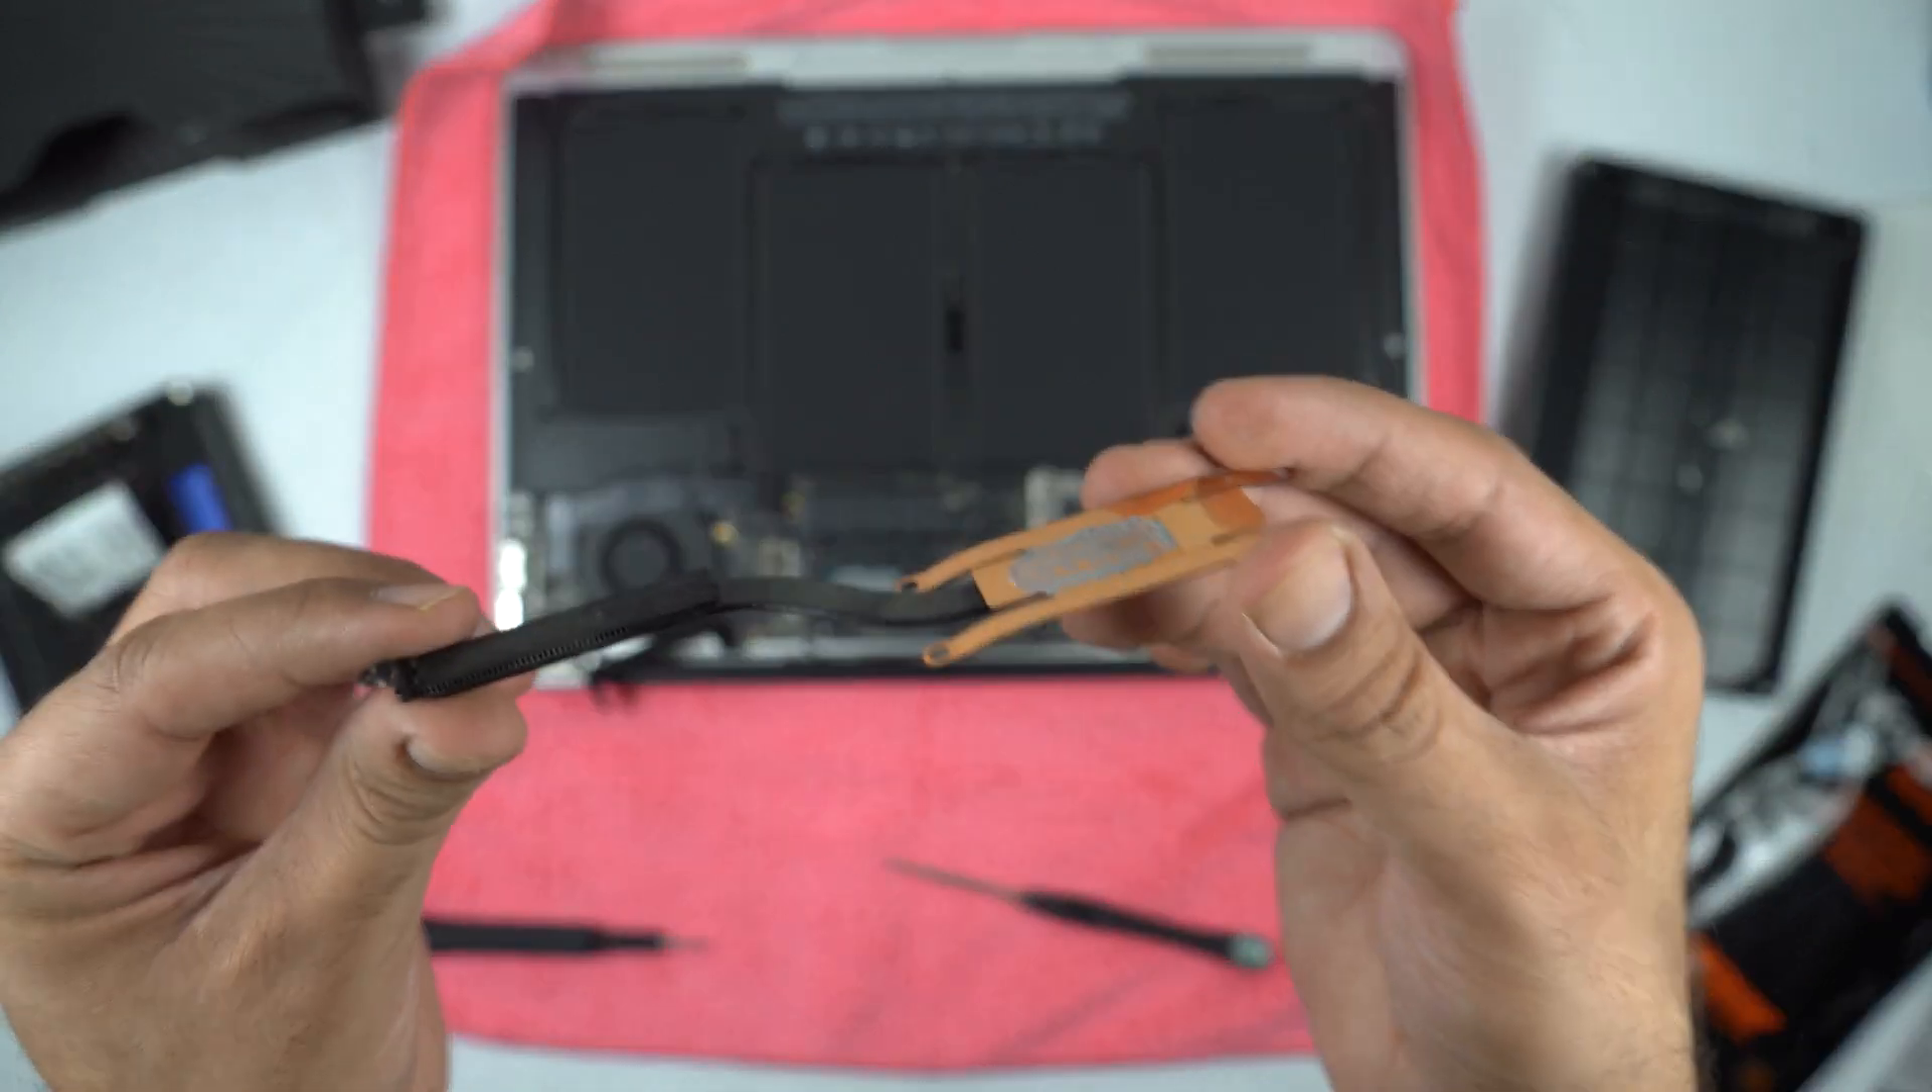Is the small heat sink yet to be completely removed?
No.